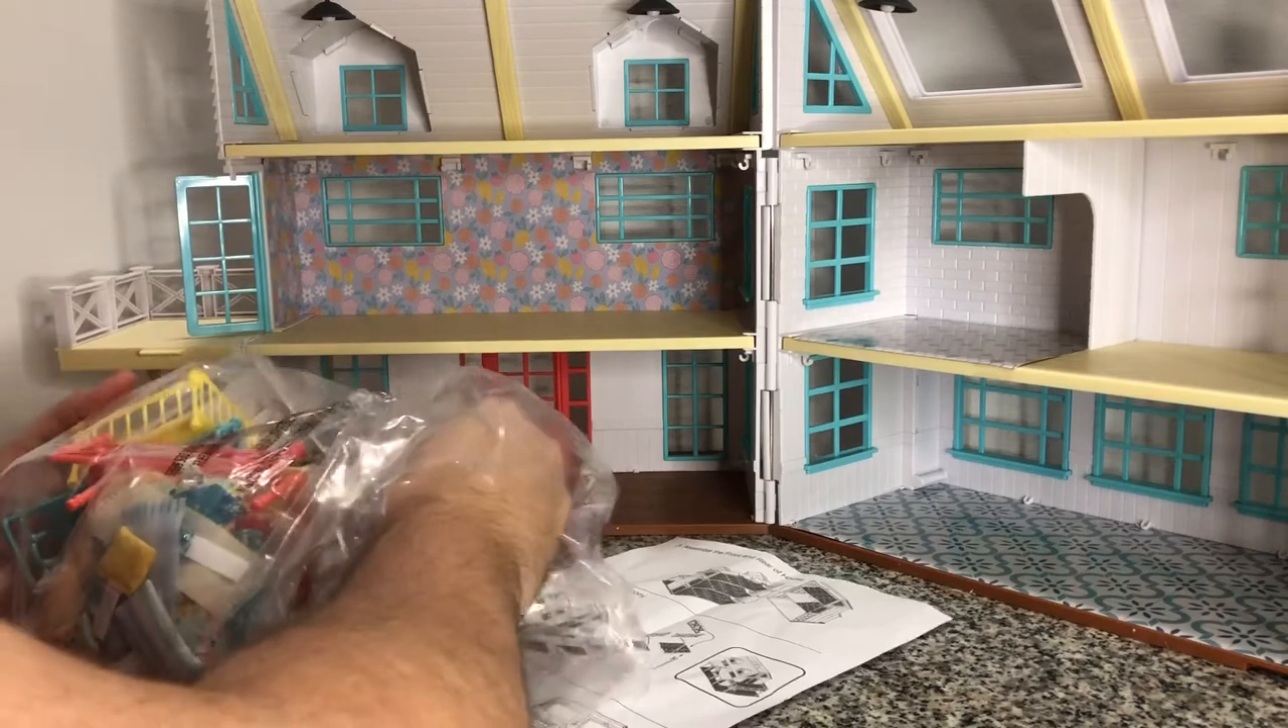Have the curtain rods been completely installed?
No.